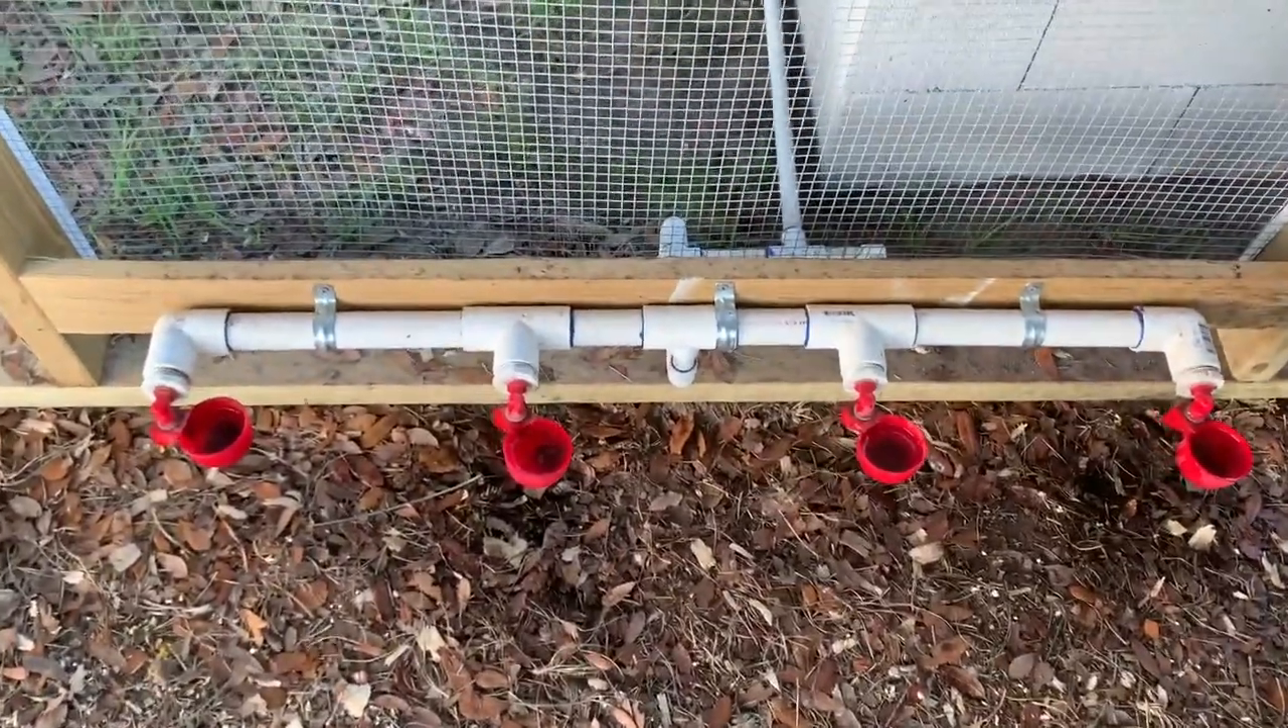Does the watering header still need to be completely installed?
No.